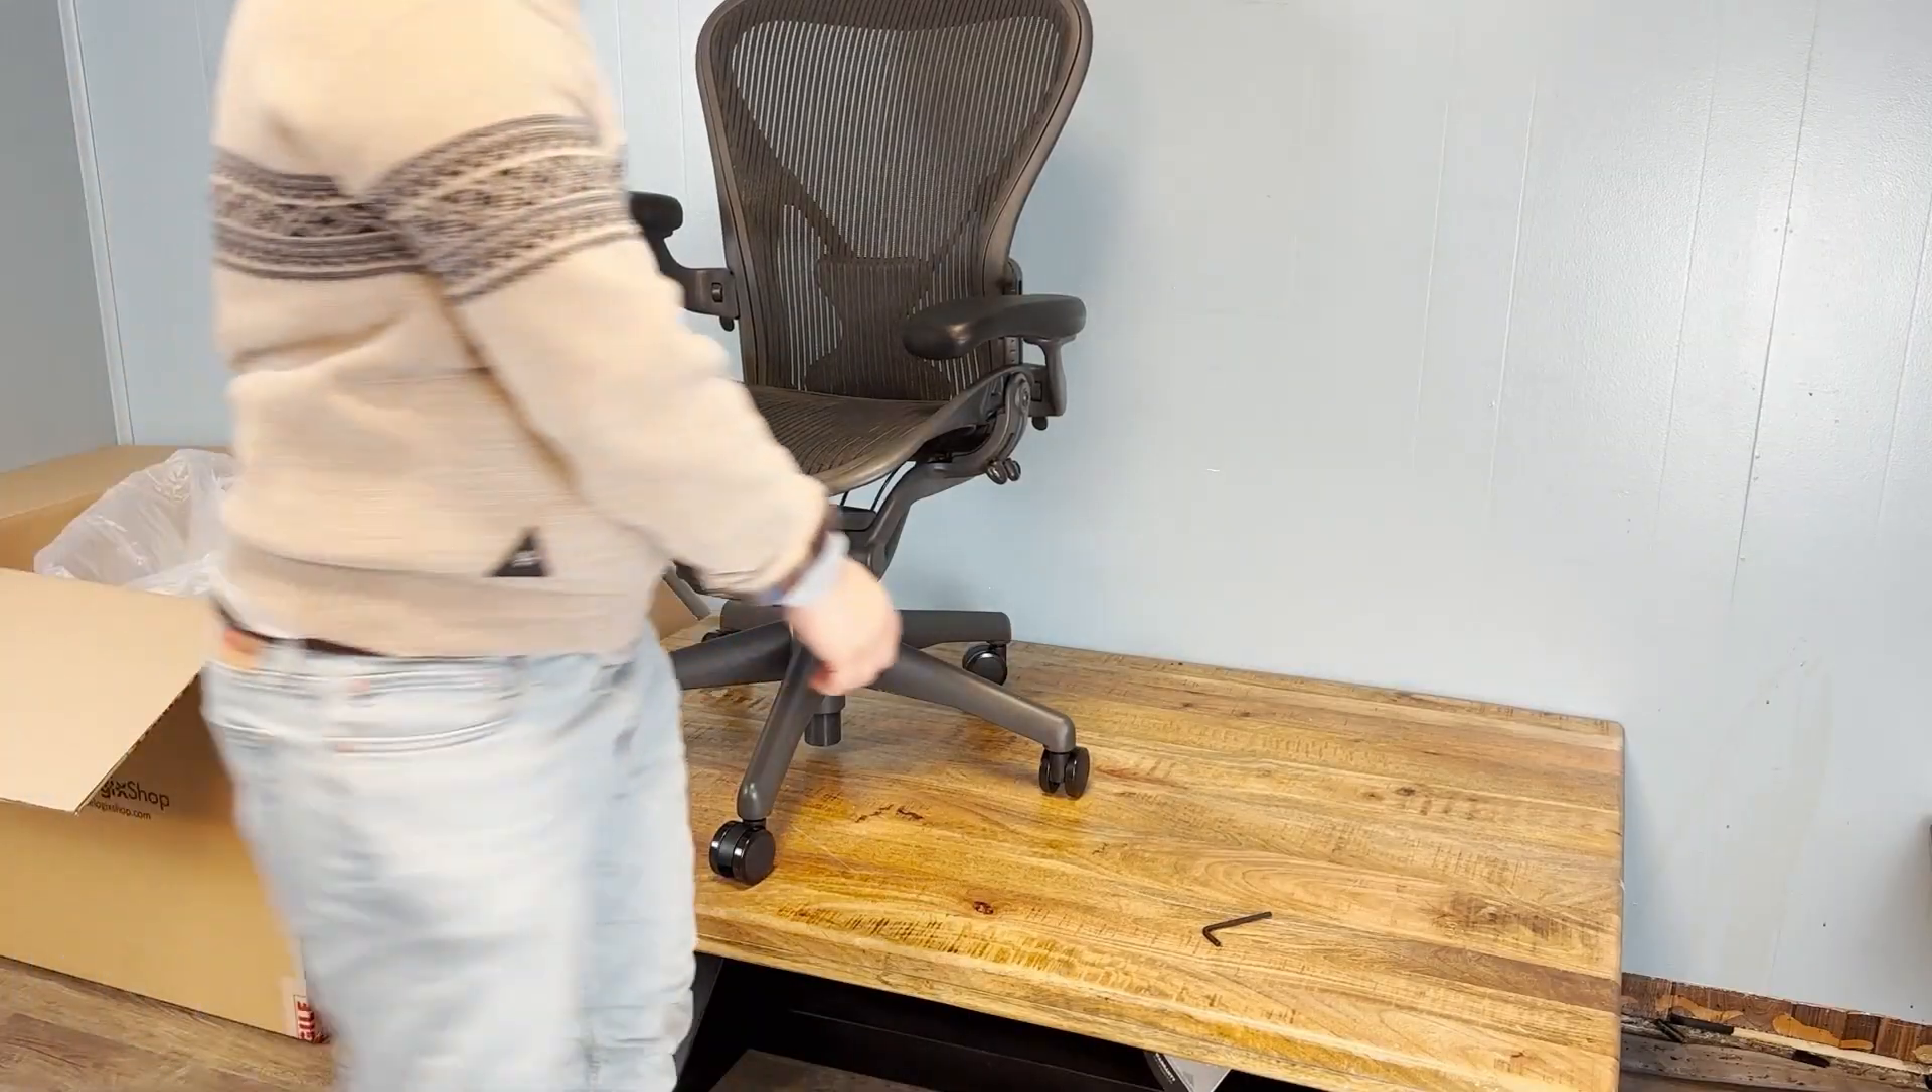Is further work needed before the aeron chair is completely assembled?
No.